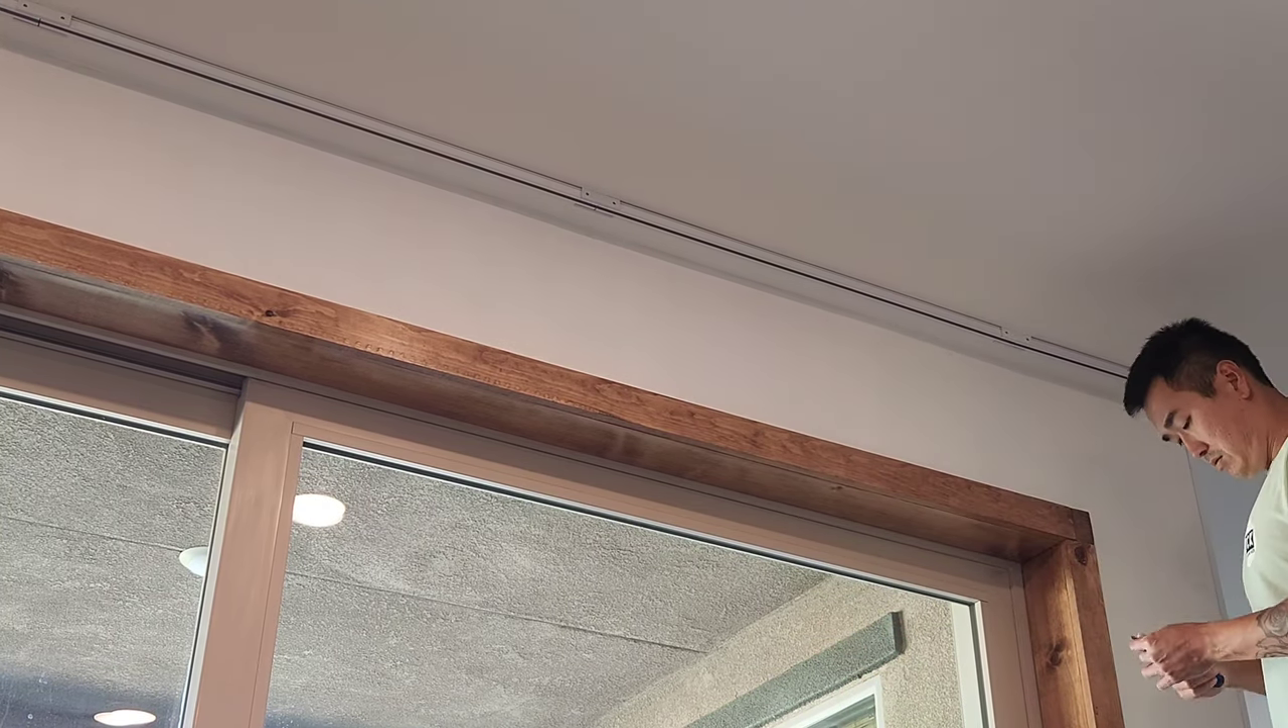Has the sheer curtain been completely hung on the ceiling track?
No.